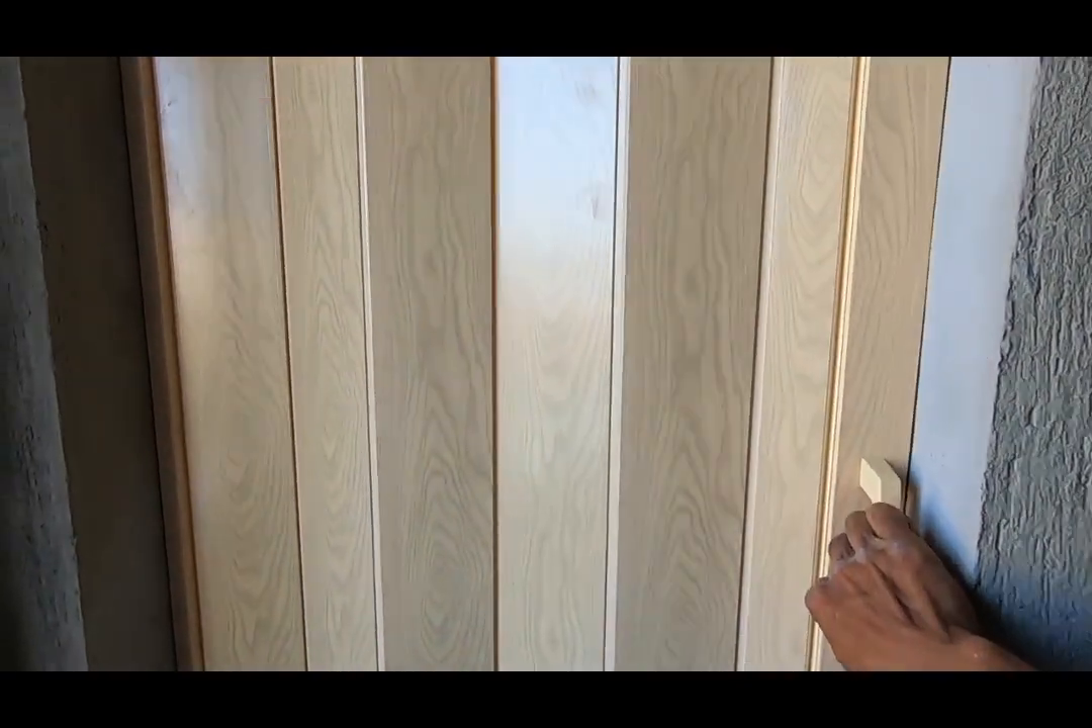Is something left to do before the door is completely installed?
No.